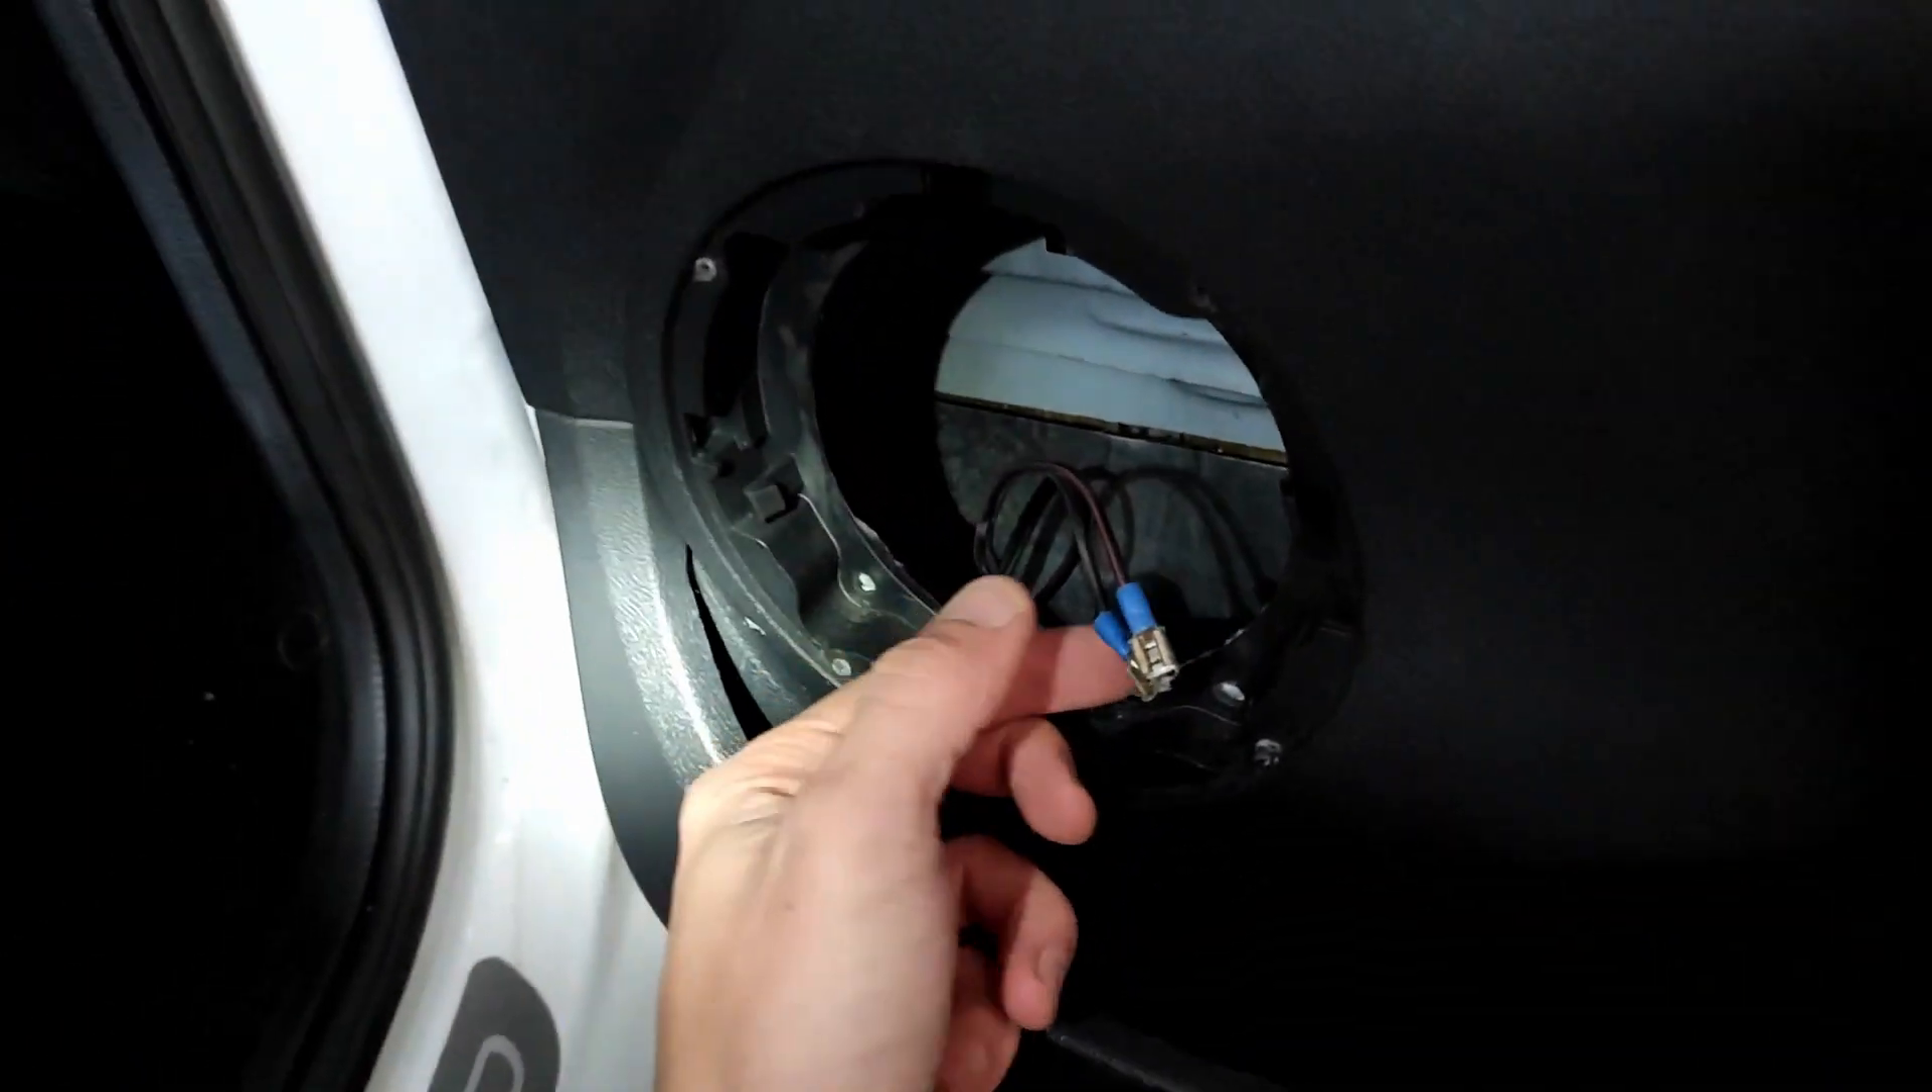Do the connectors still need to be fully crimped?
No.